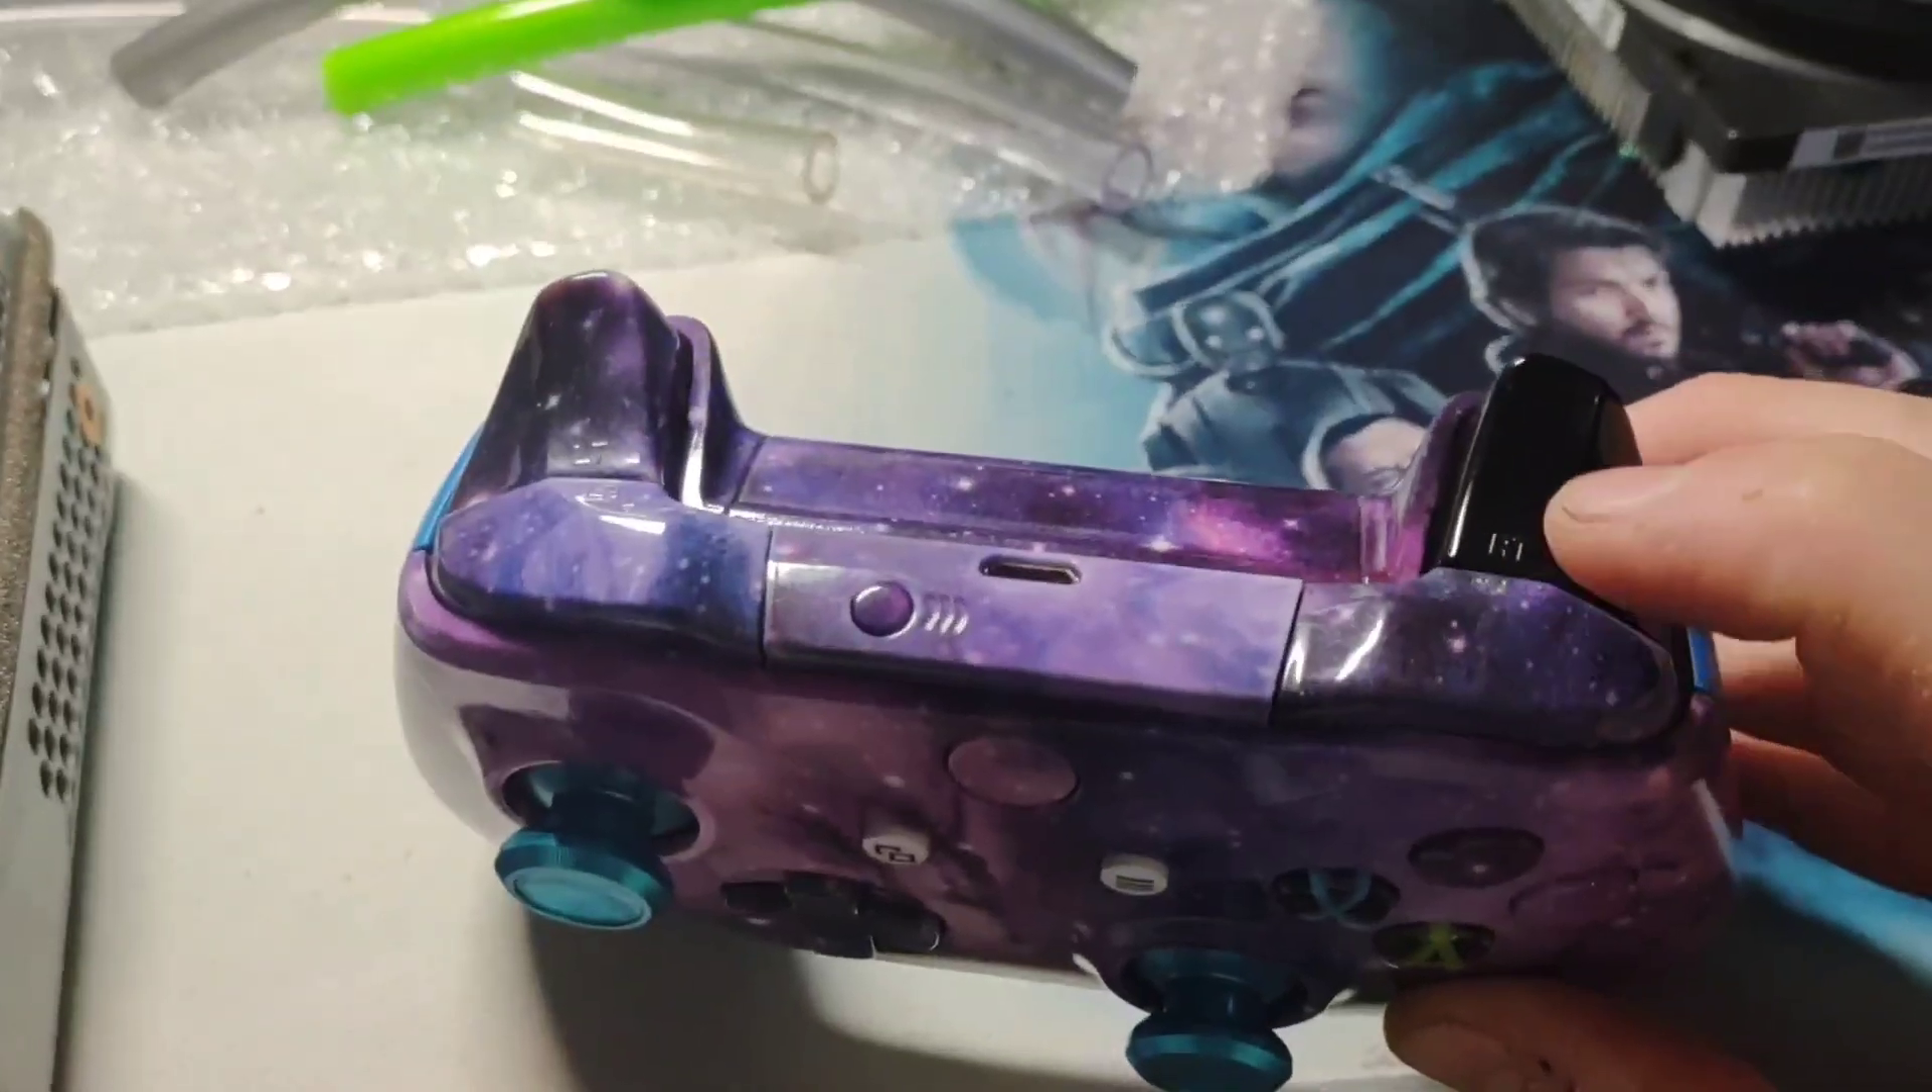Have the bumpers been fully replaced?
Yes.